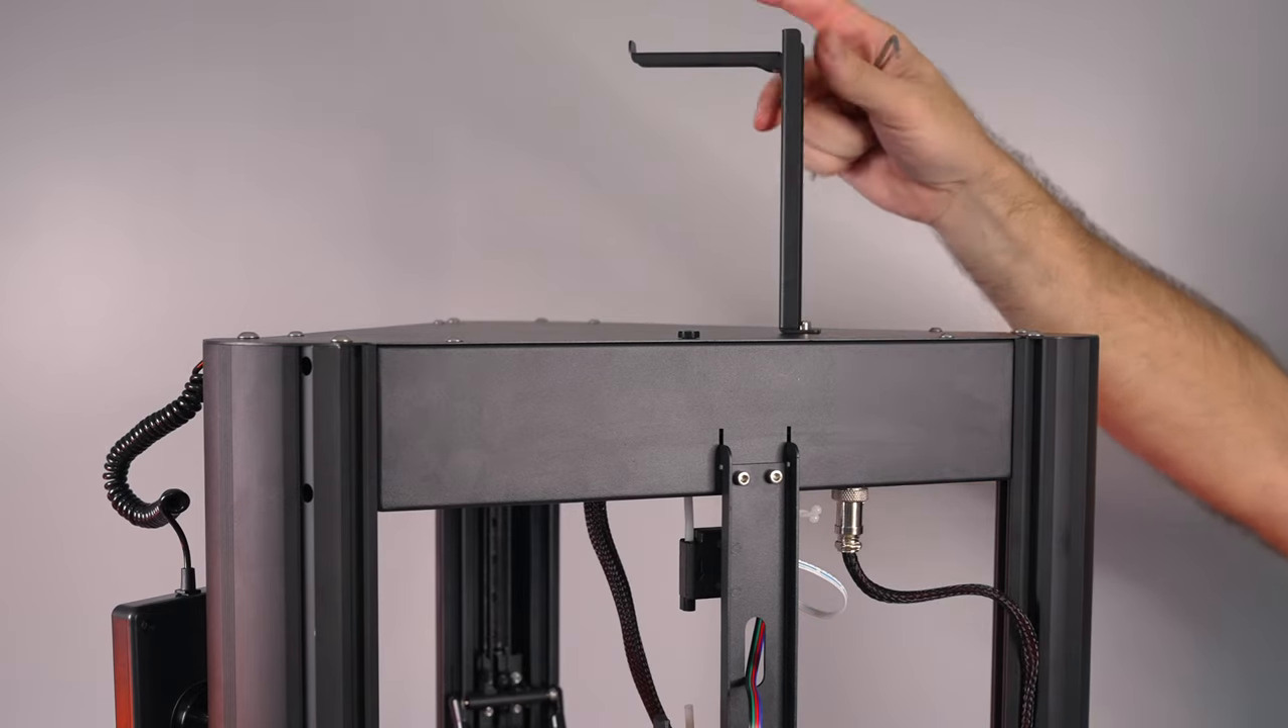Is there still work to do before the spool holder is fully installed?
No.